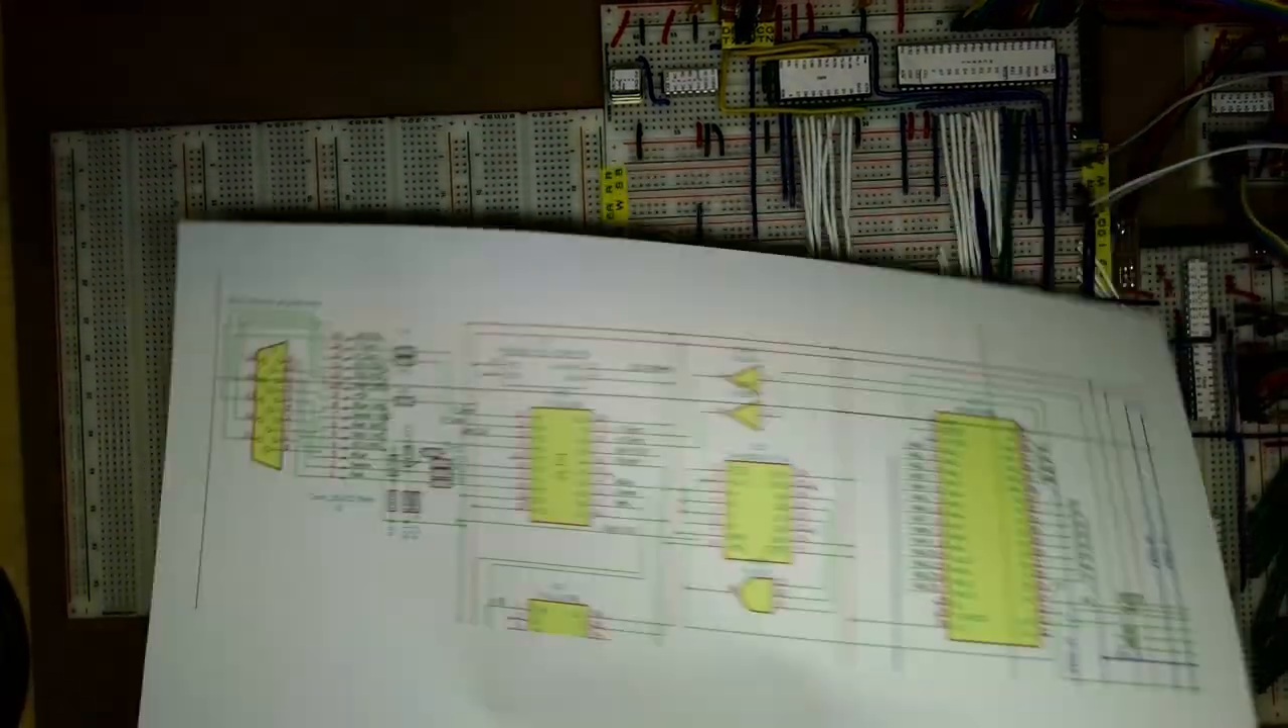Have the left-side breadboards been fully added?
Yes.